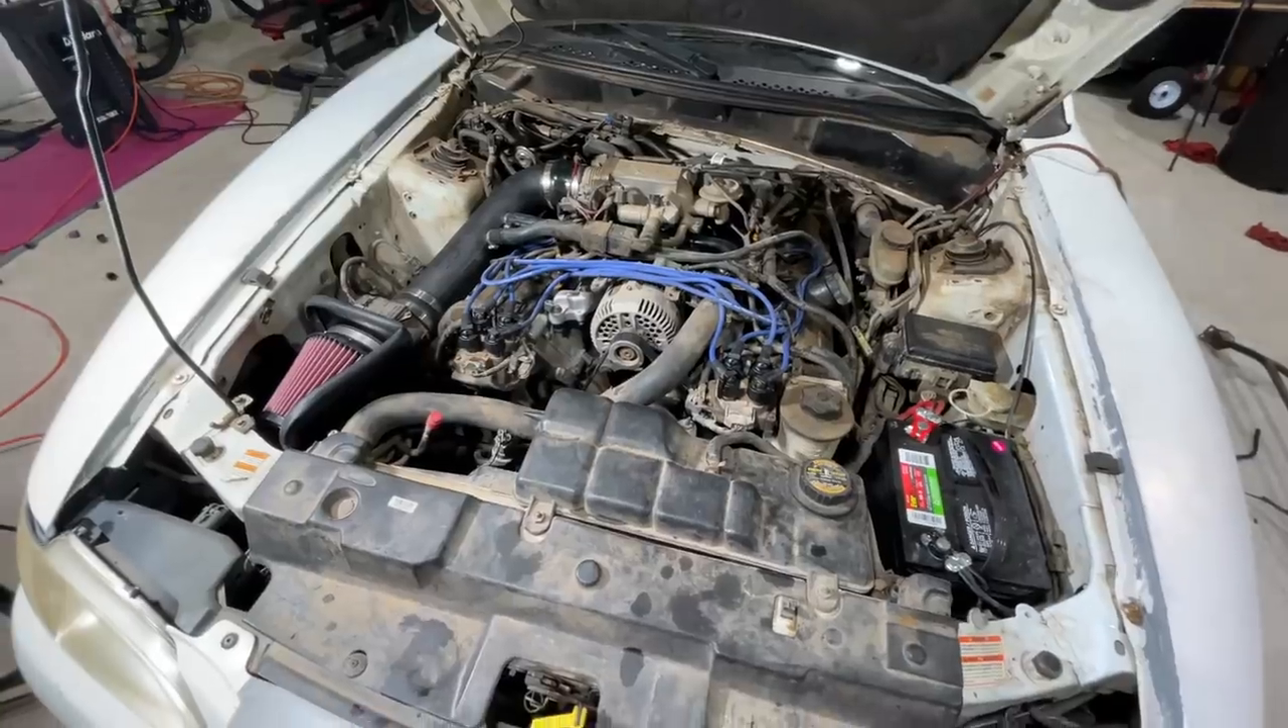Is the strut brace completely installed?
No.